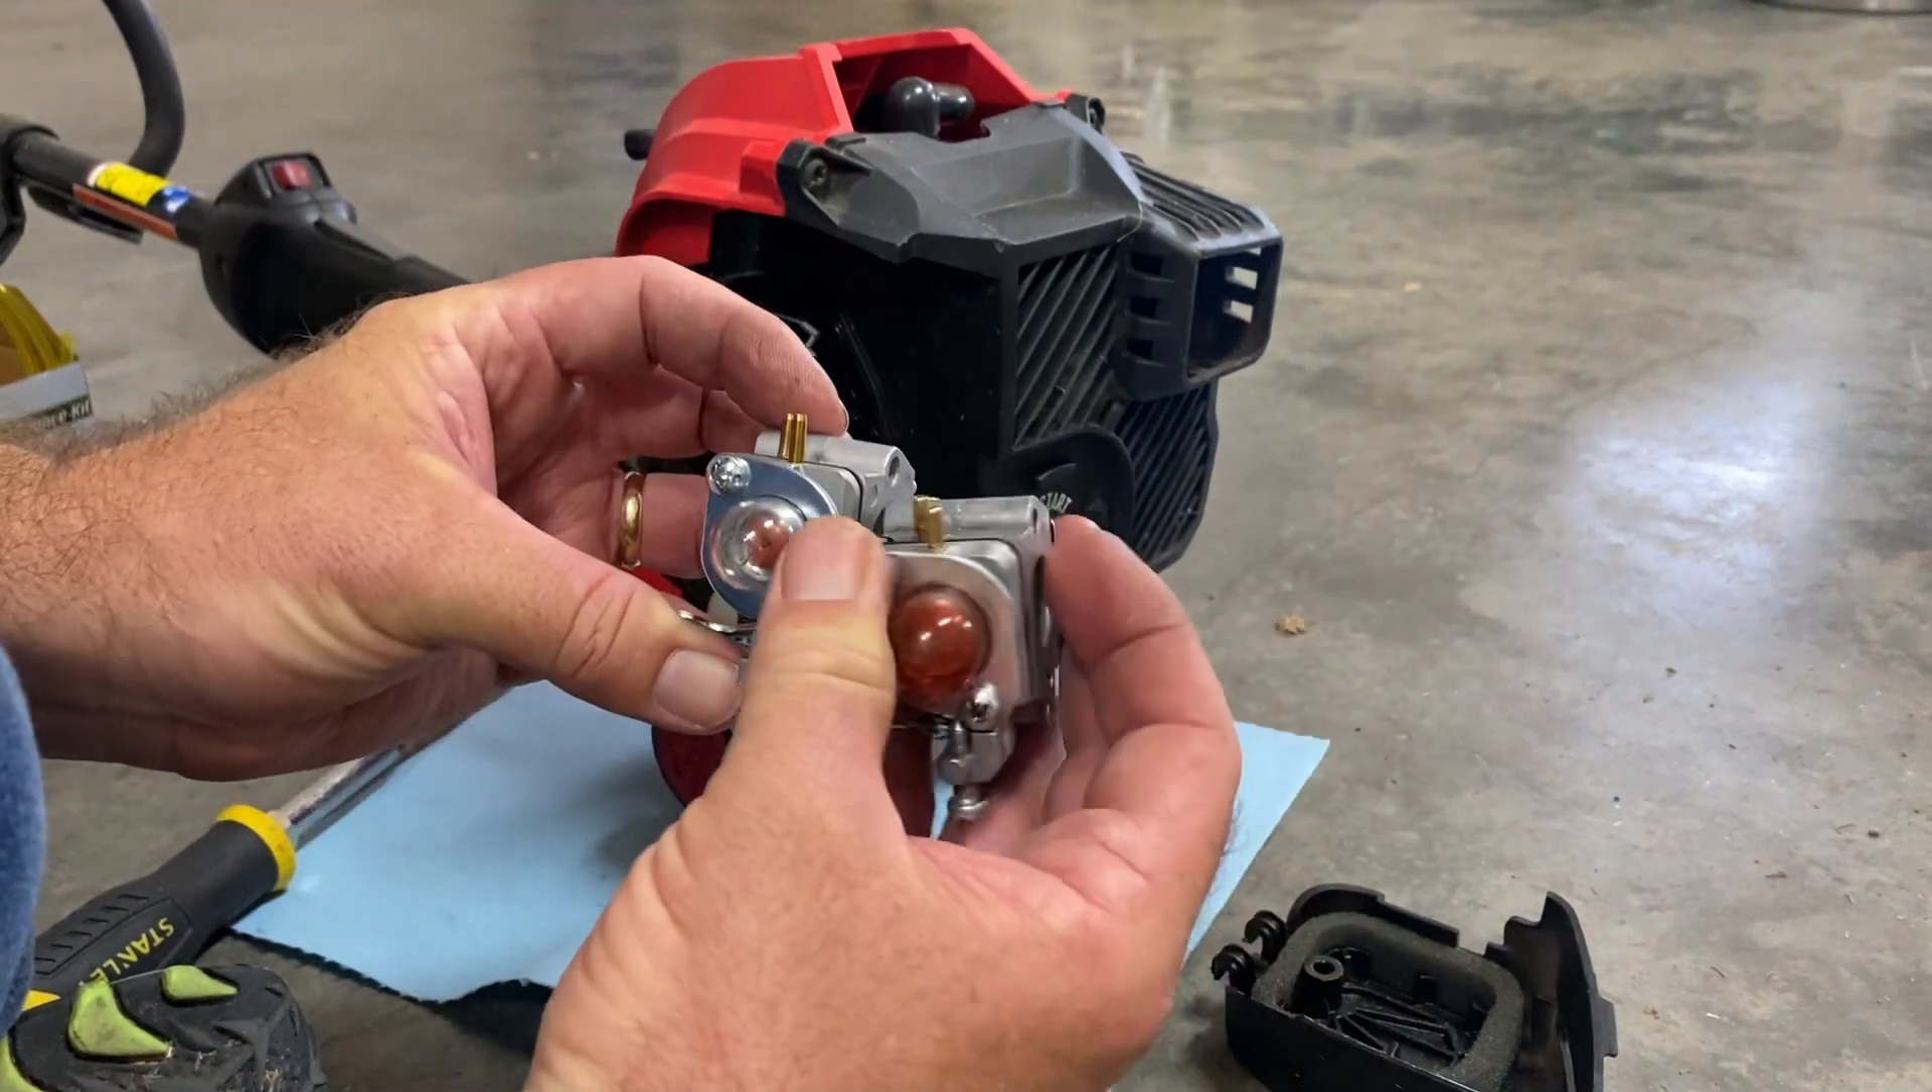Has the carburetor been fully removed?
Yes.